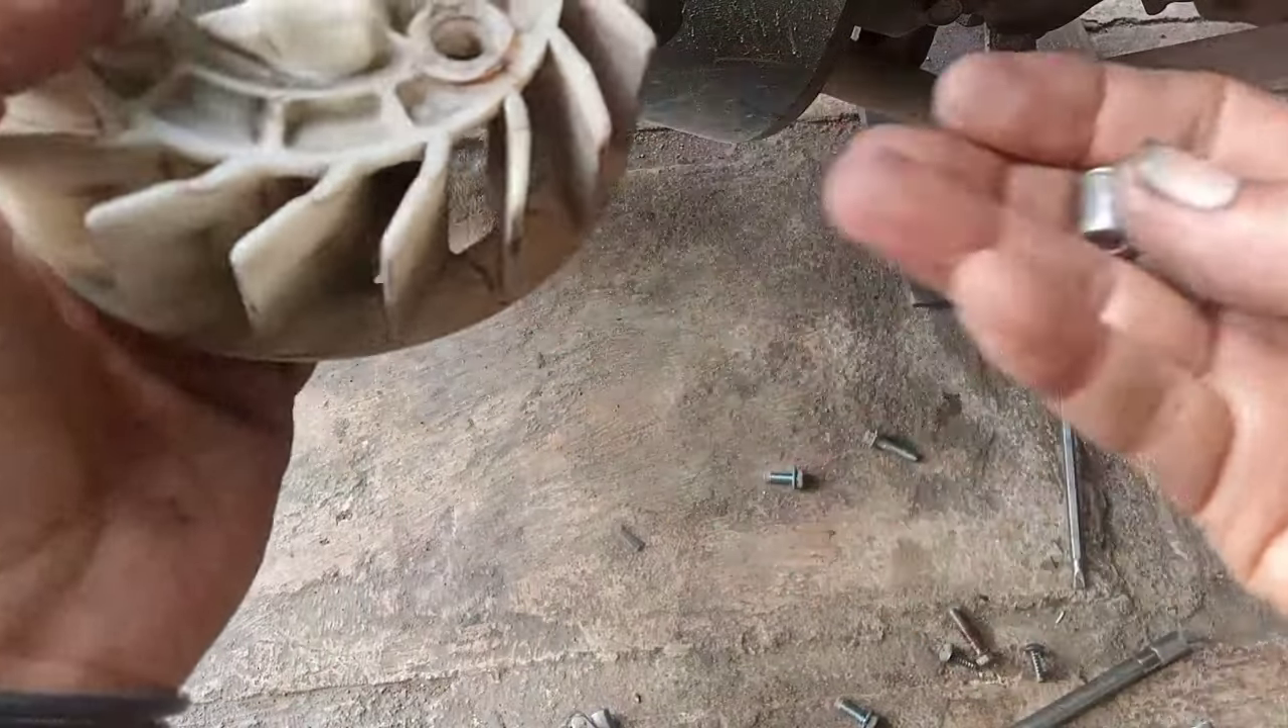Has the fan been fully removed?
Yes.